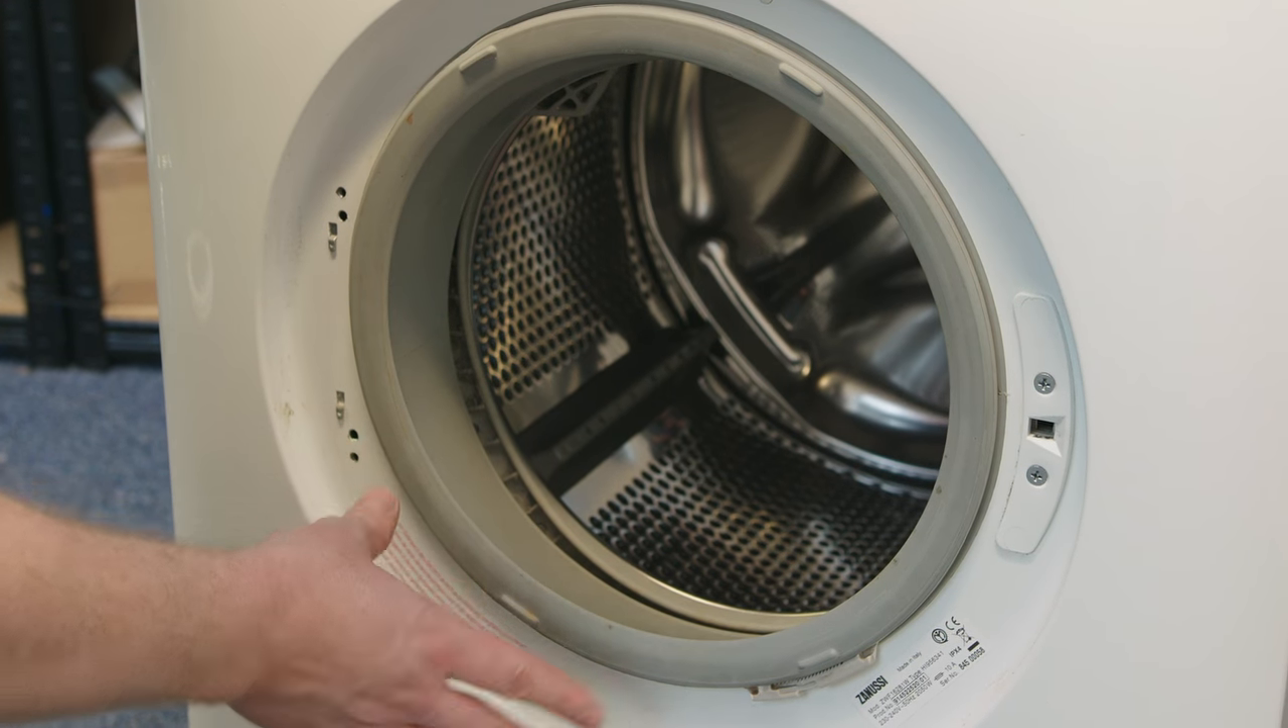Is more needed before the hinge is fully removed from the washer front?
No.